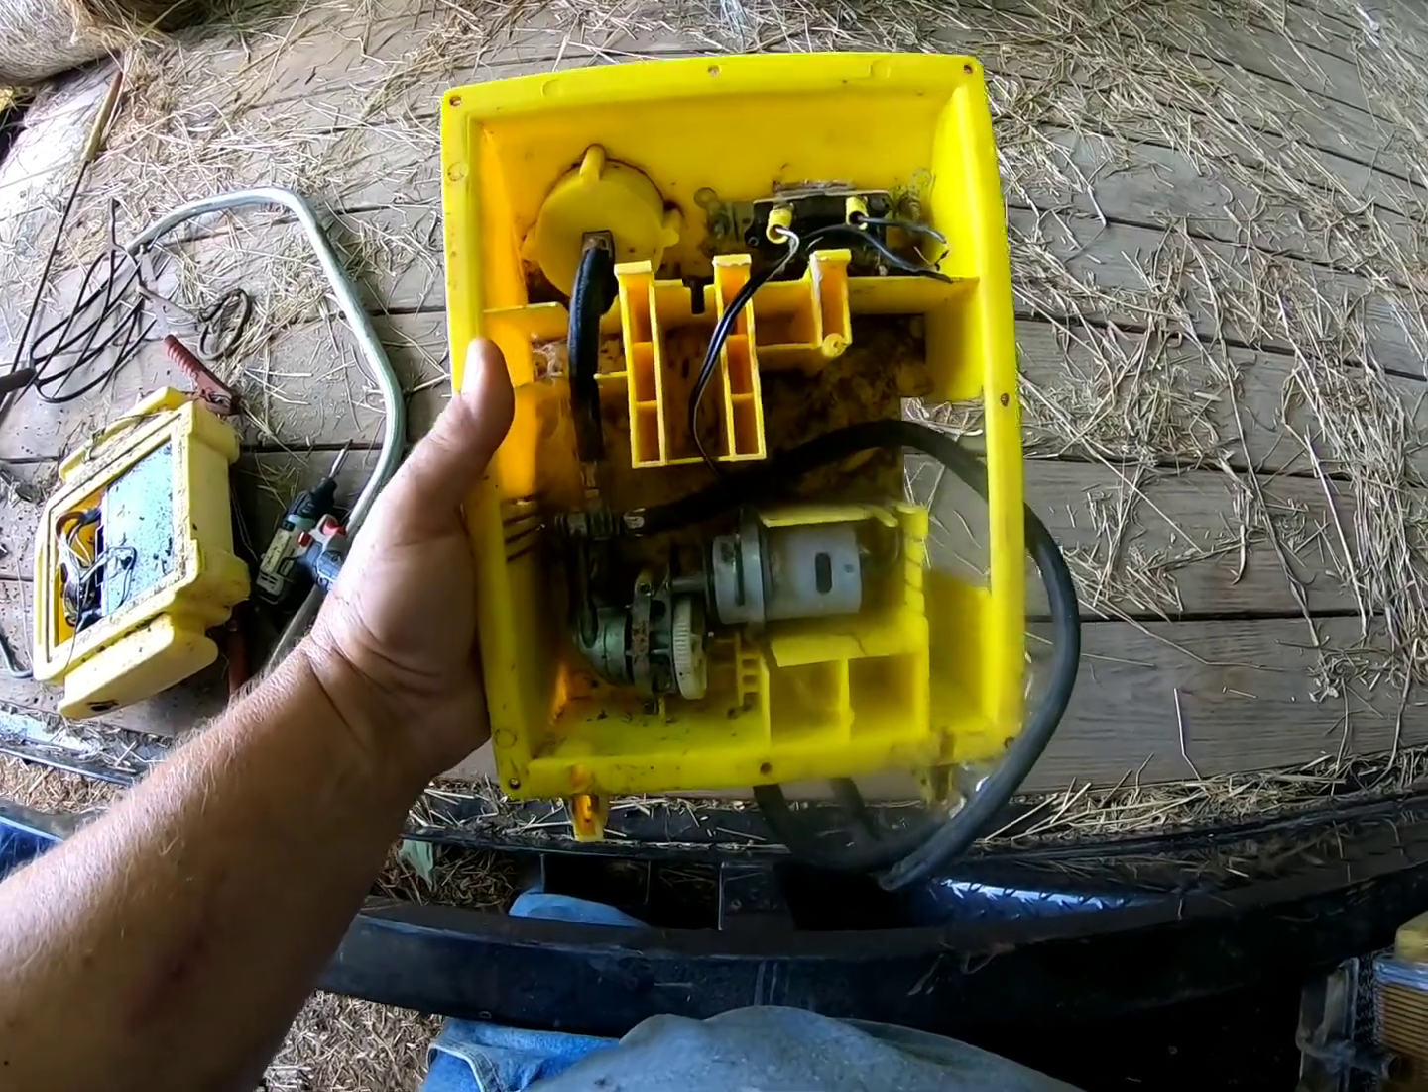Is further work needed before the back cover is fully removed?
No.